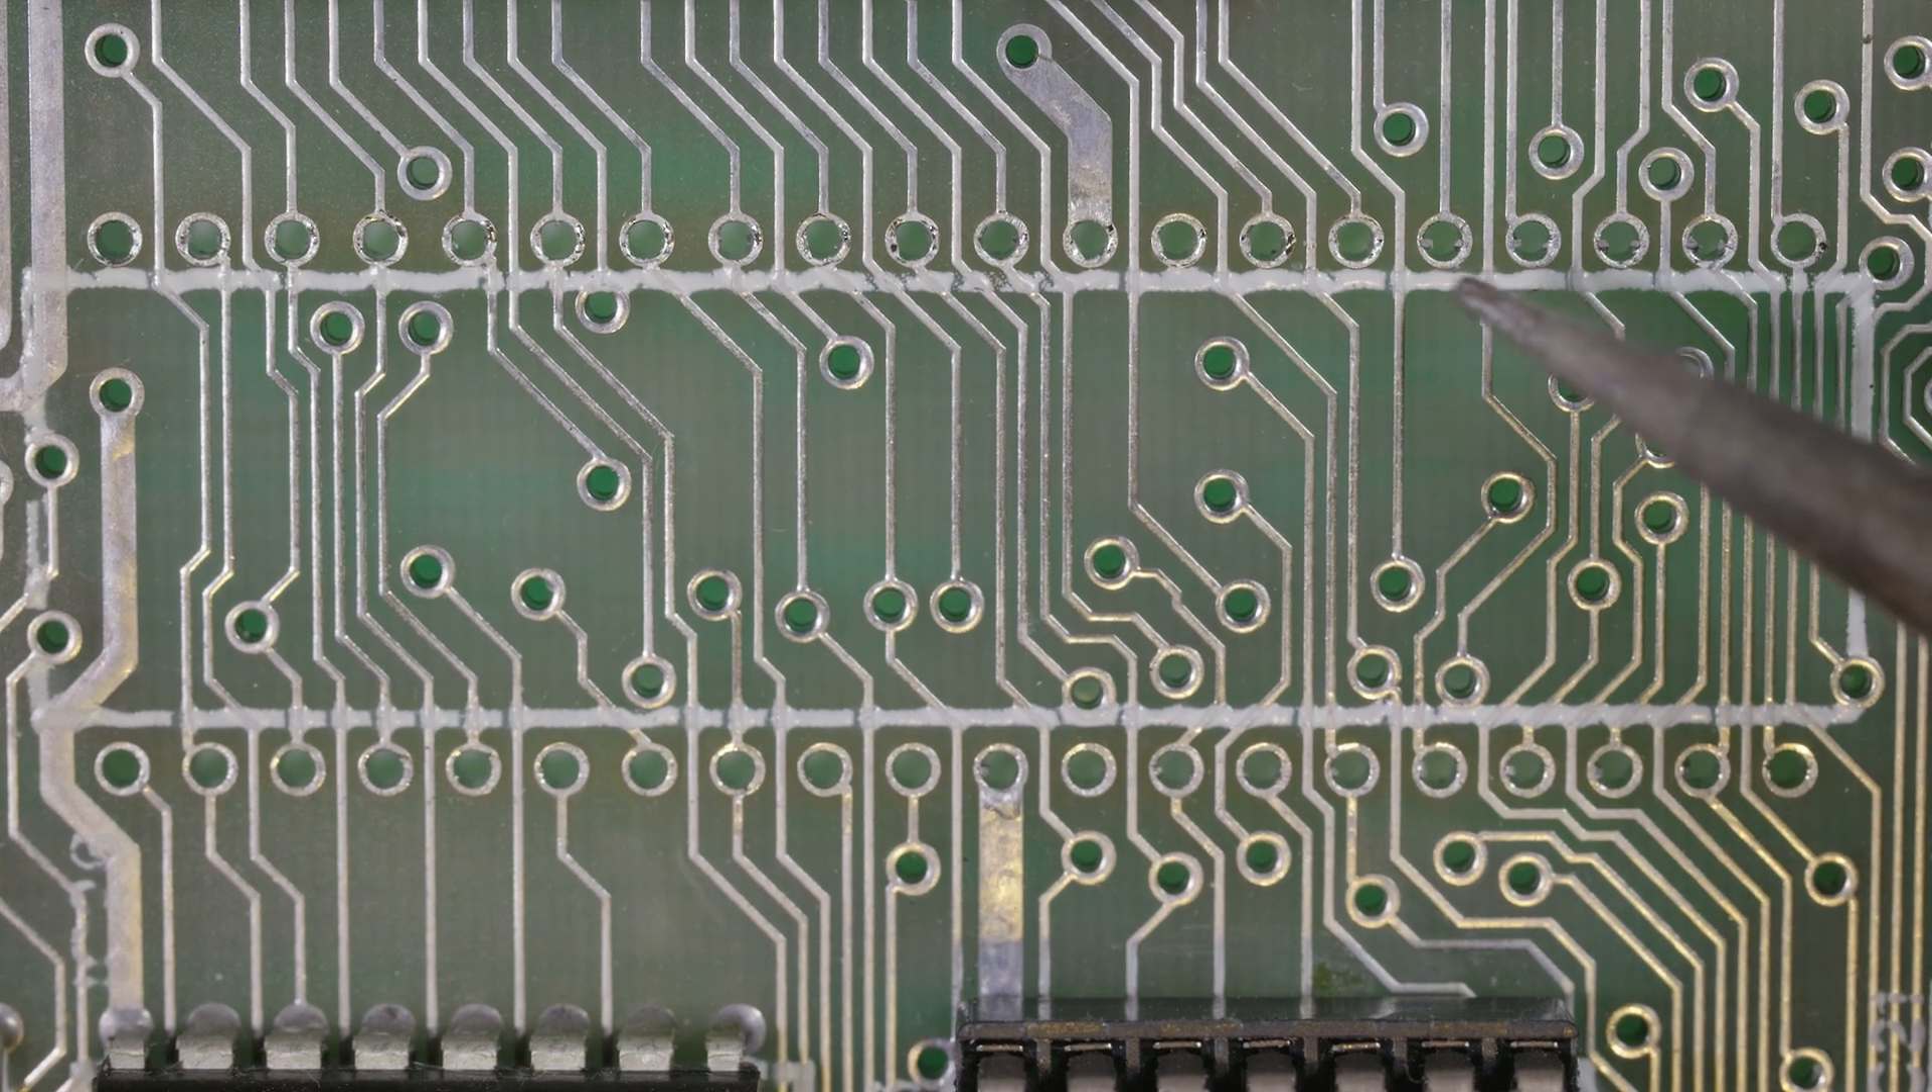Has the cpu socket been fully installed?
No.